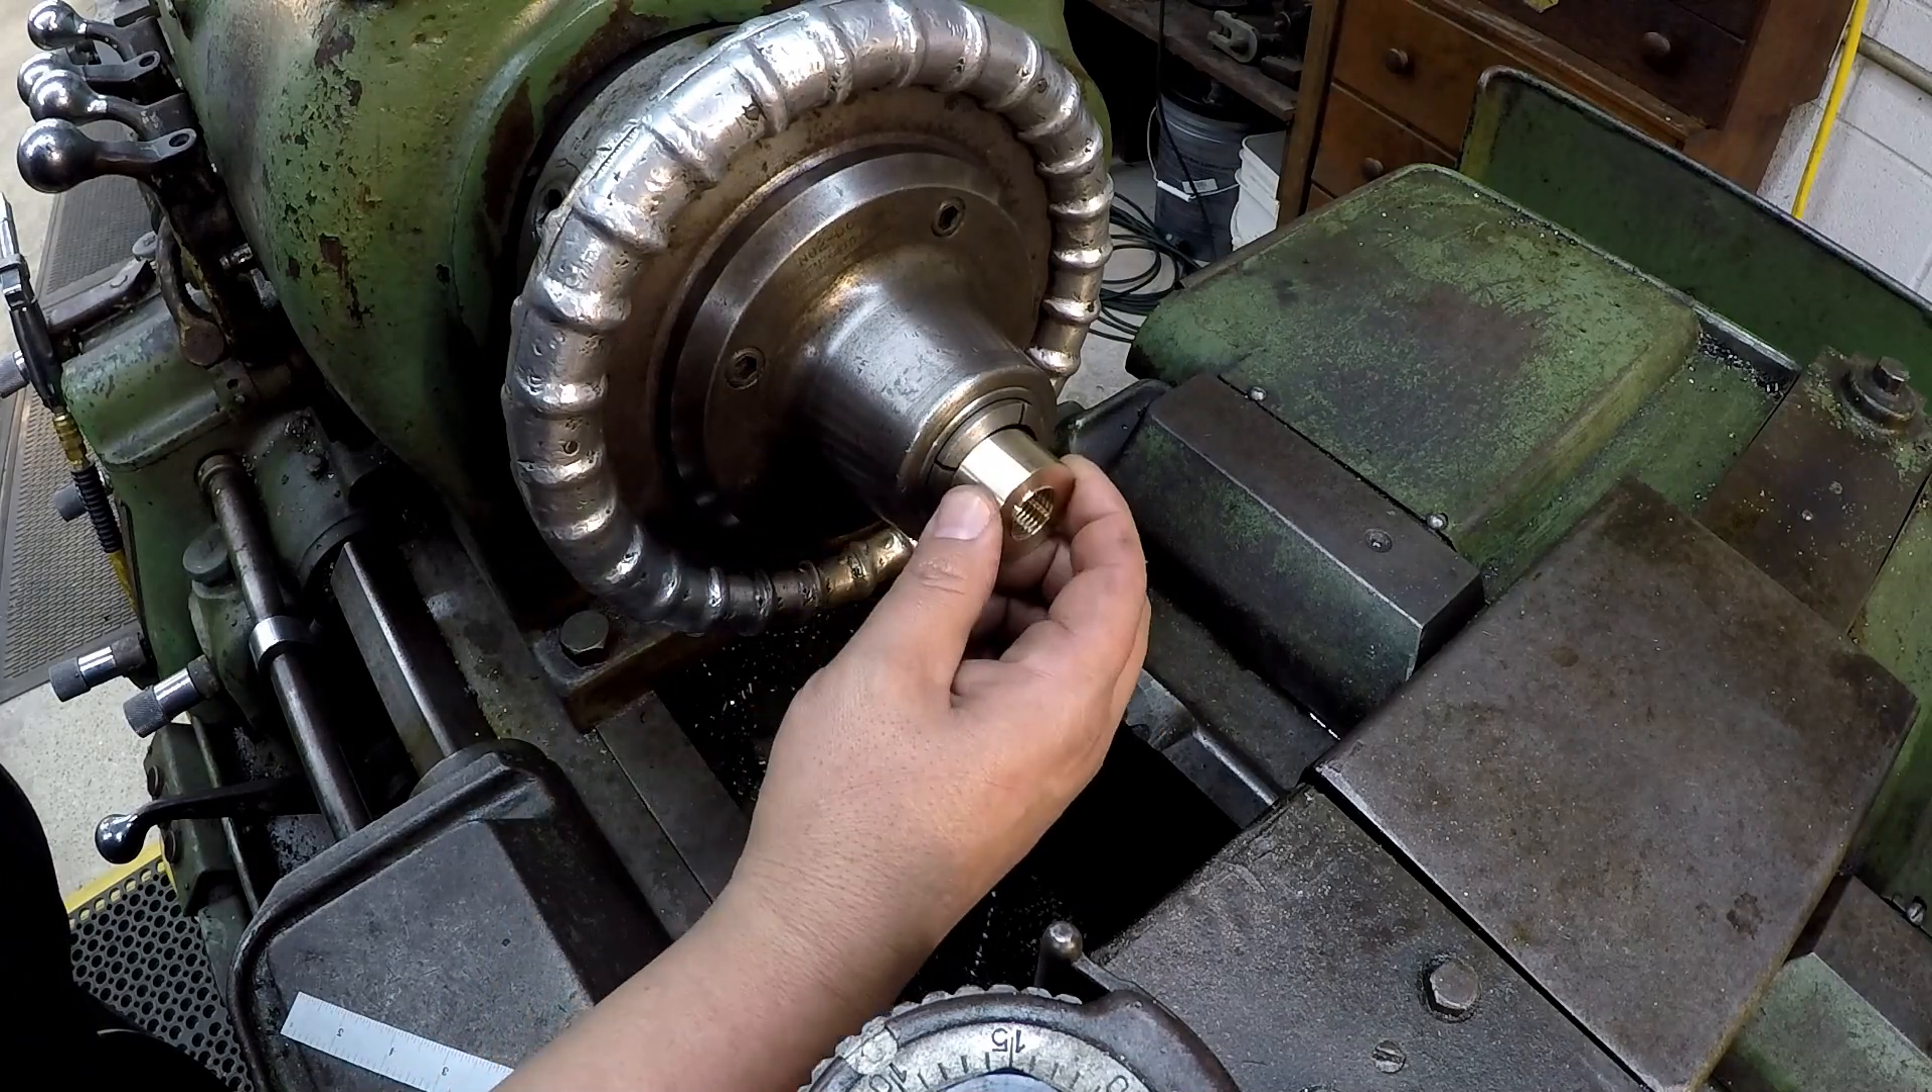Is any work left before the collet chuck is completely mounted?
No.